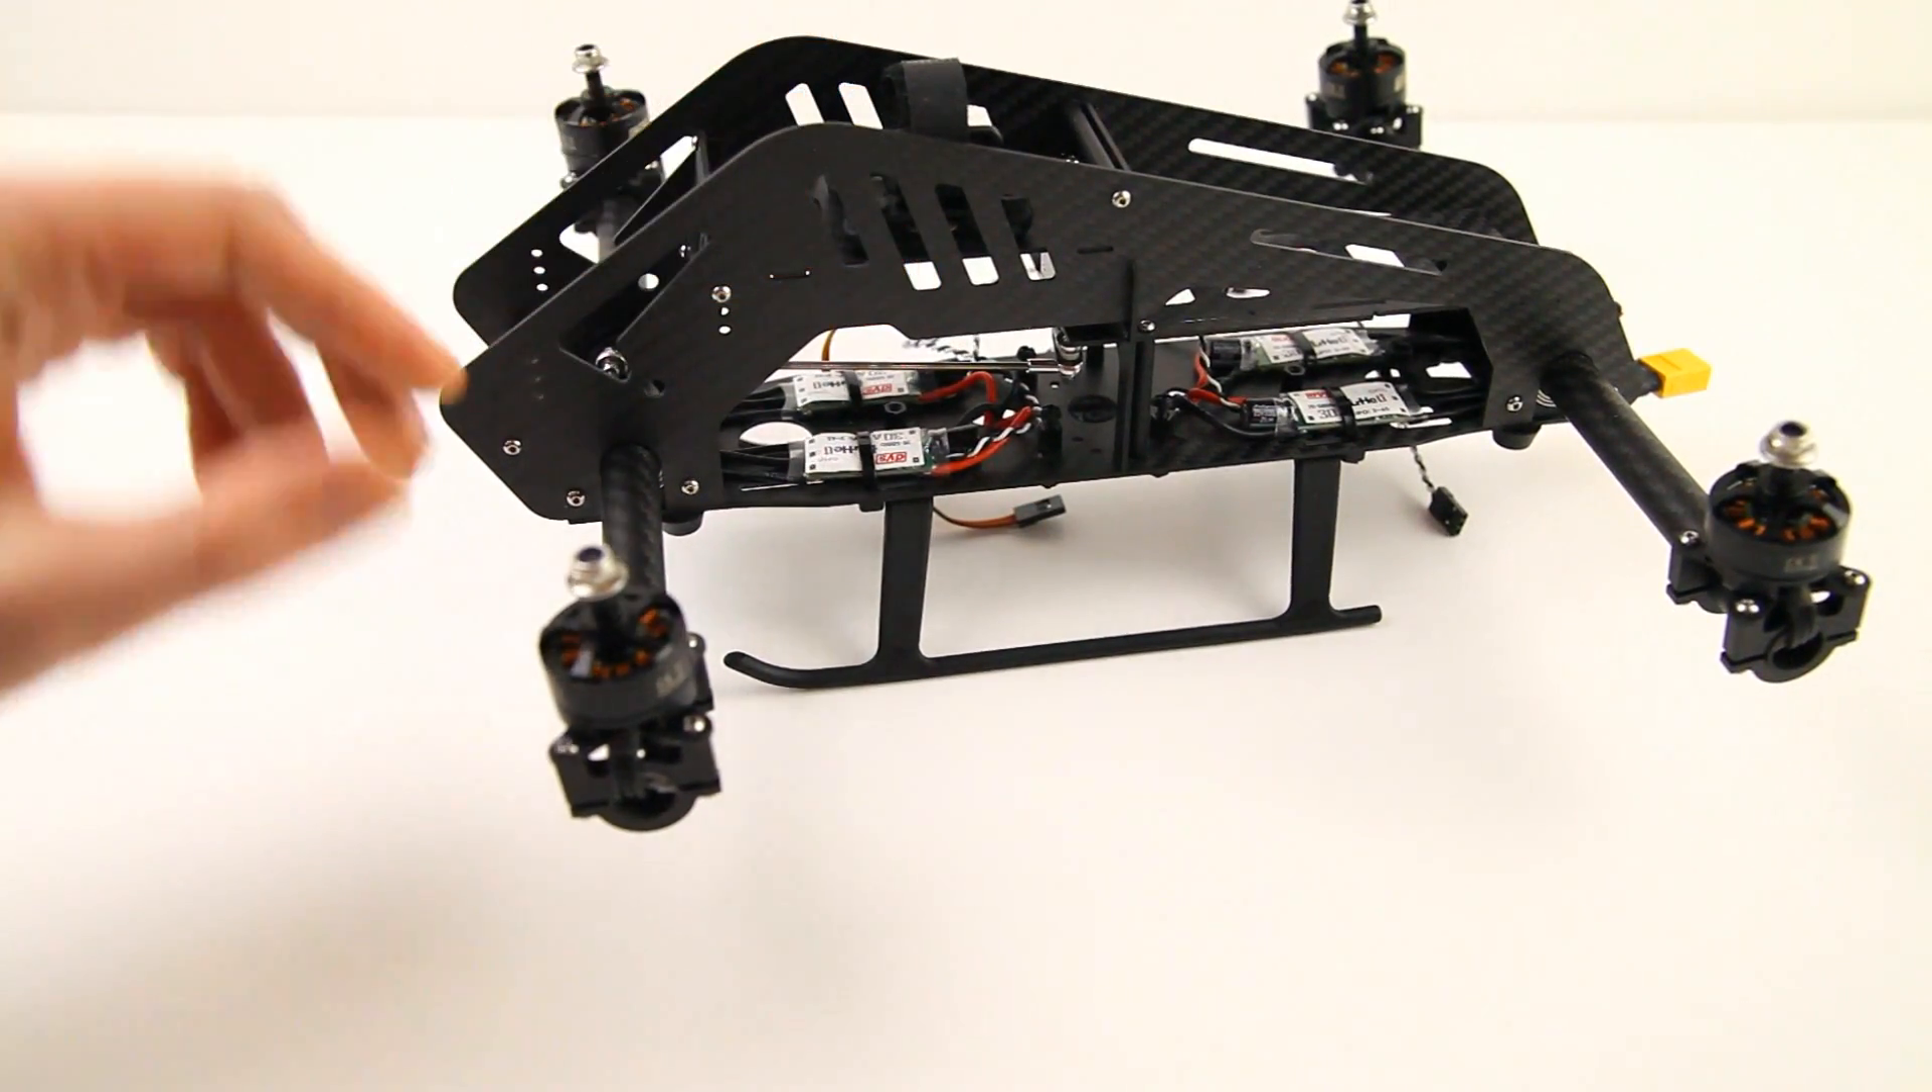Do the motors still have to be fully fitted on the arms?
No.